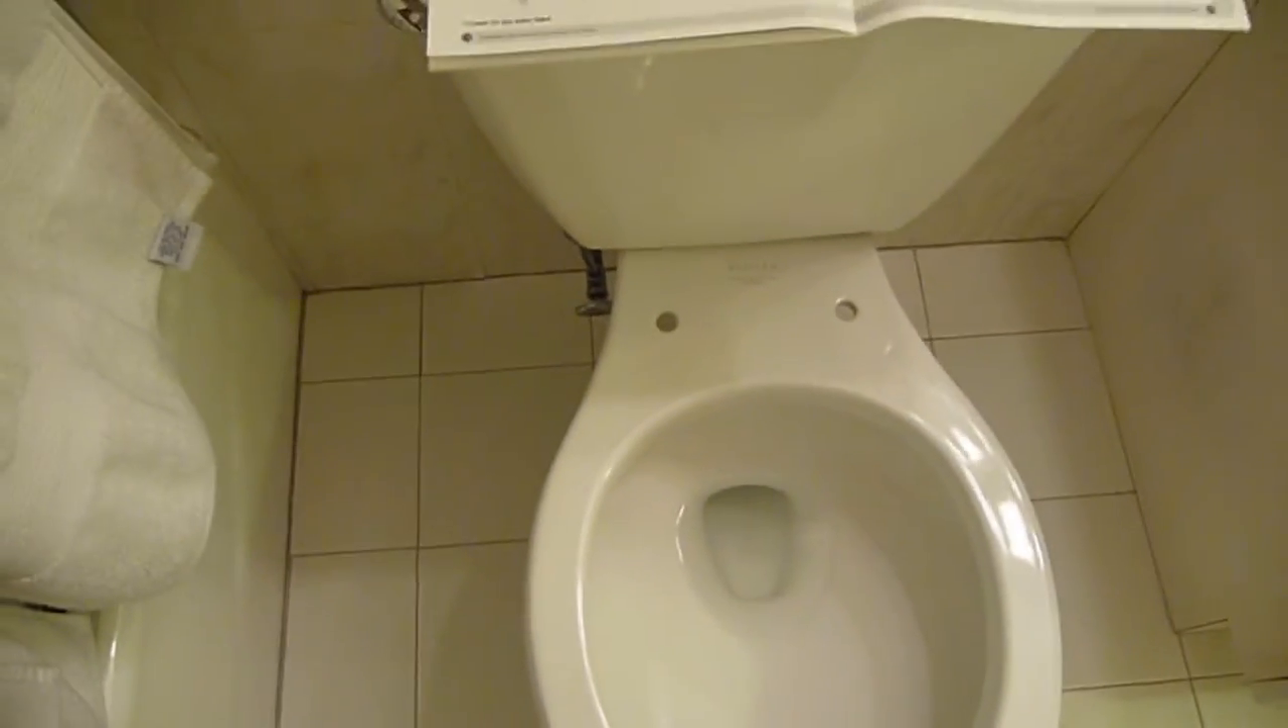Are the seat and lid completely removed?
Yes.